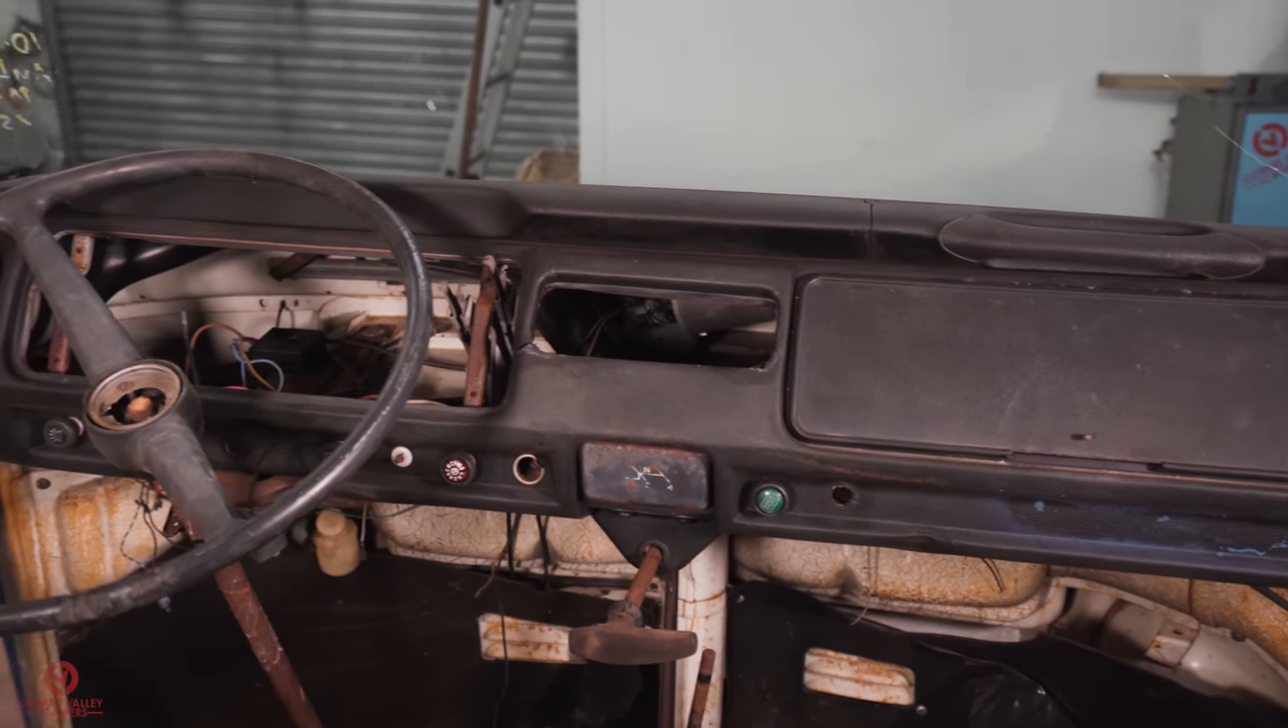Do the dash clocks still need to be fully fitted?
Yes.